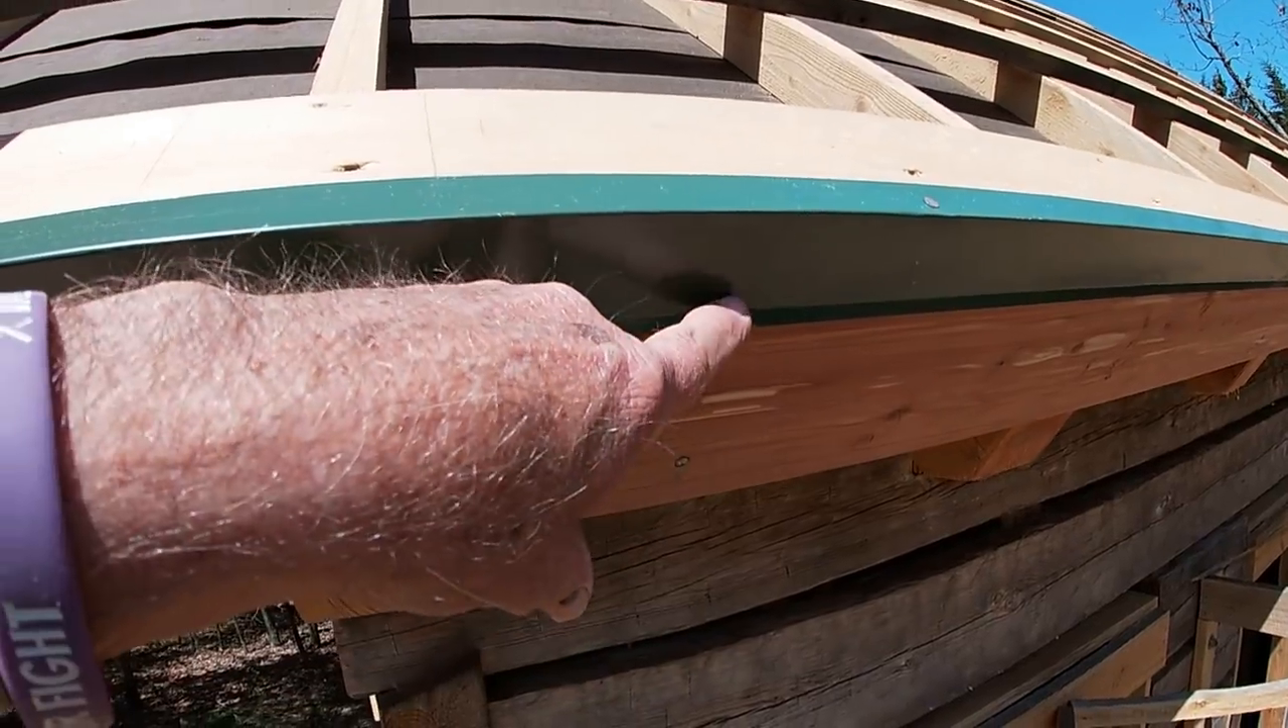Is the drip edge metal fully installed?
Yes.